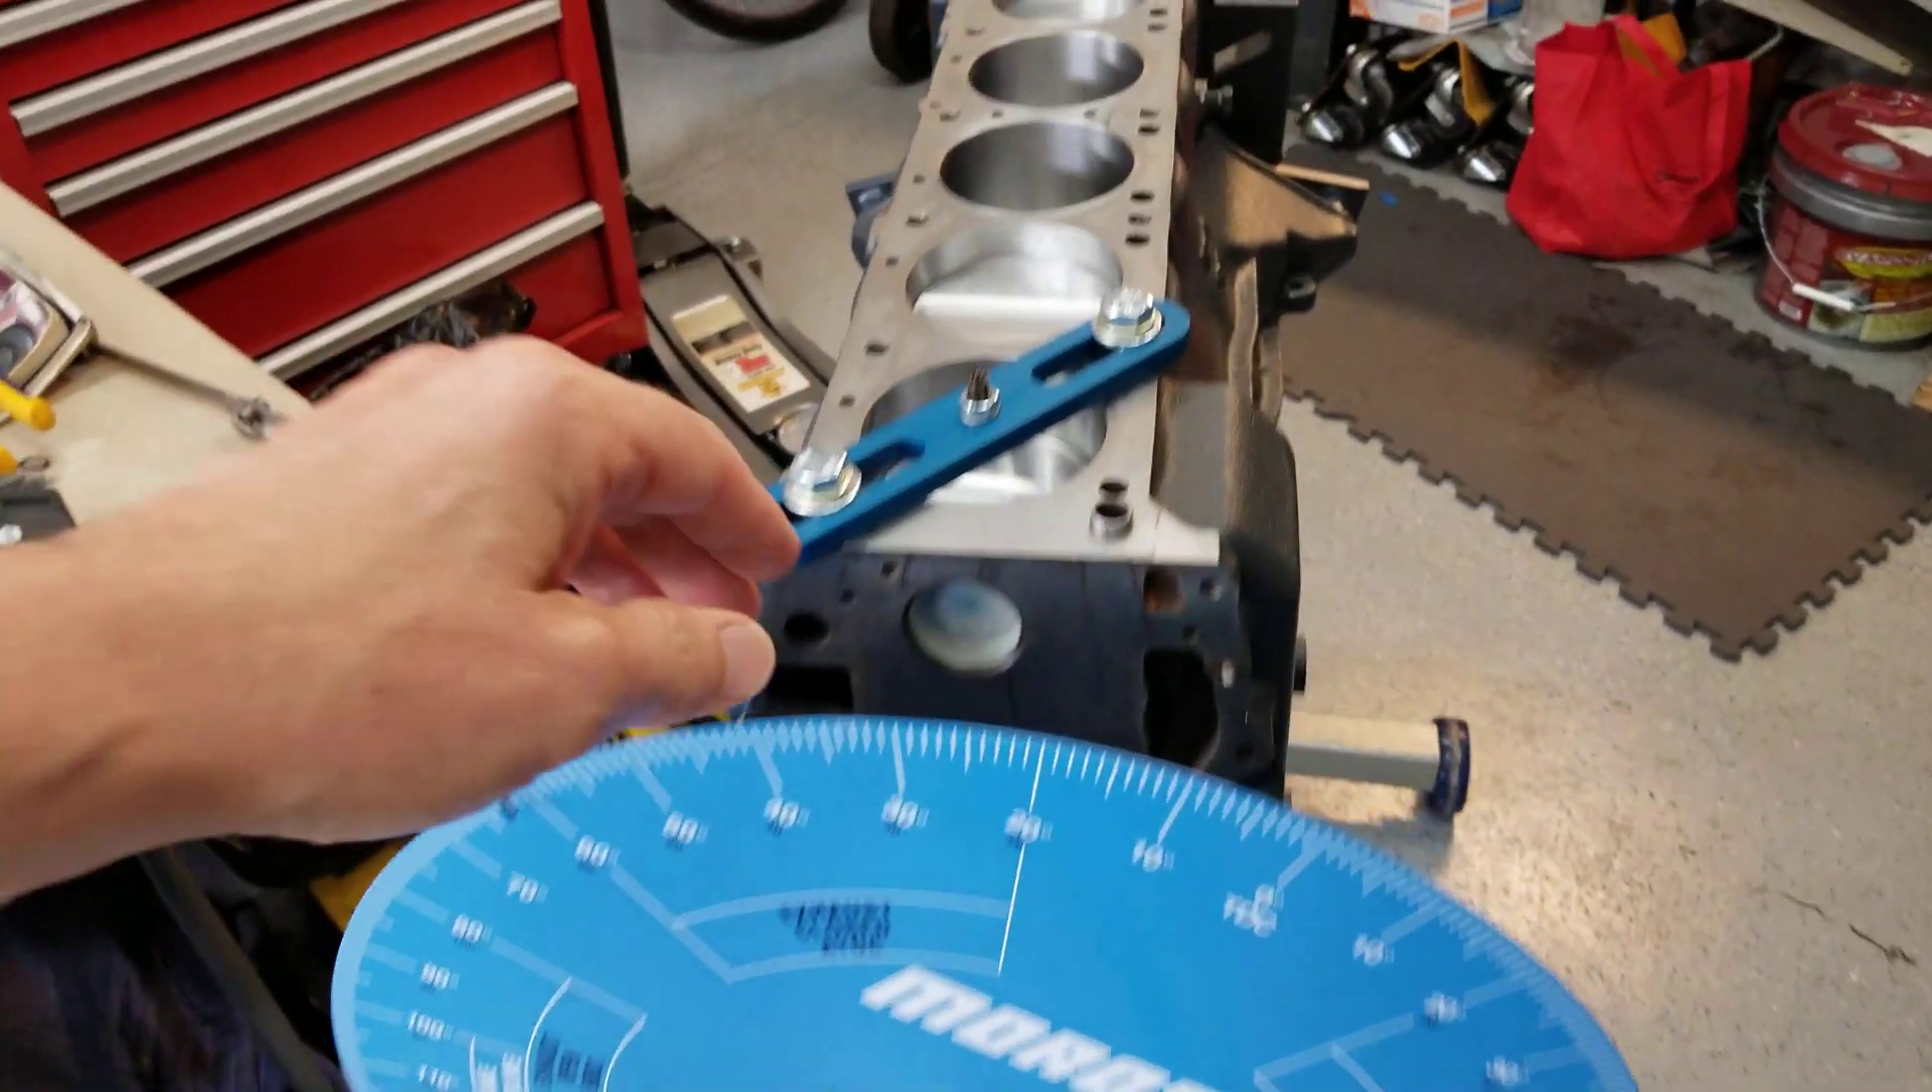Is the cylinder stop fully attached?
Yes.